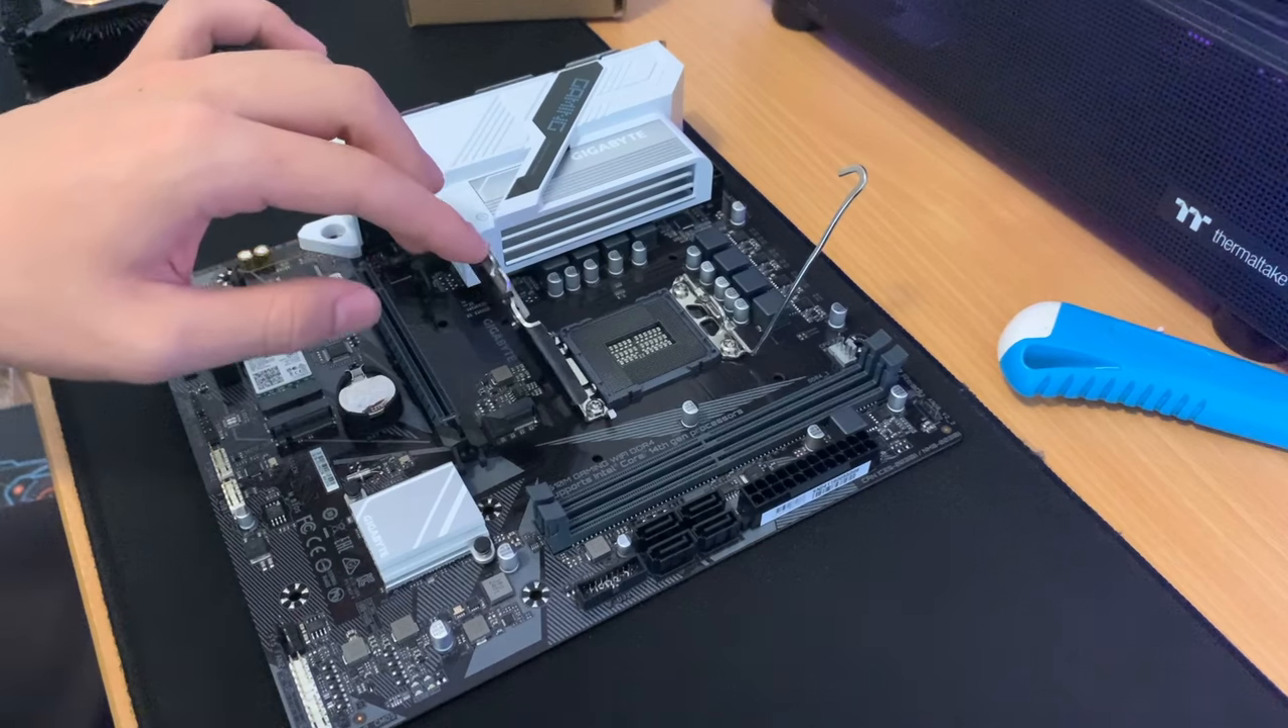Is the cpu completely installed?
No.